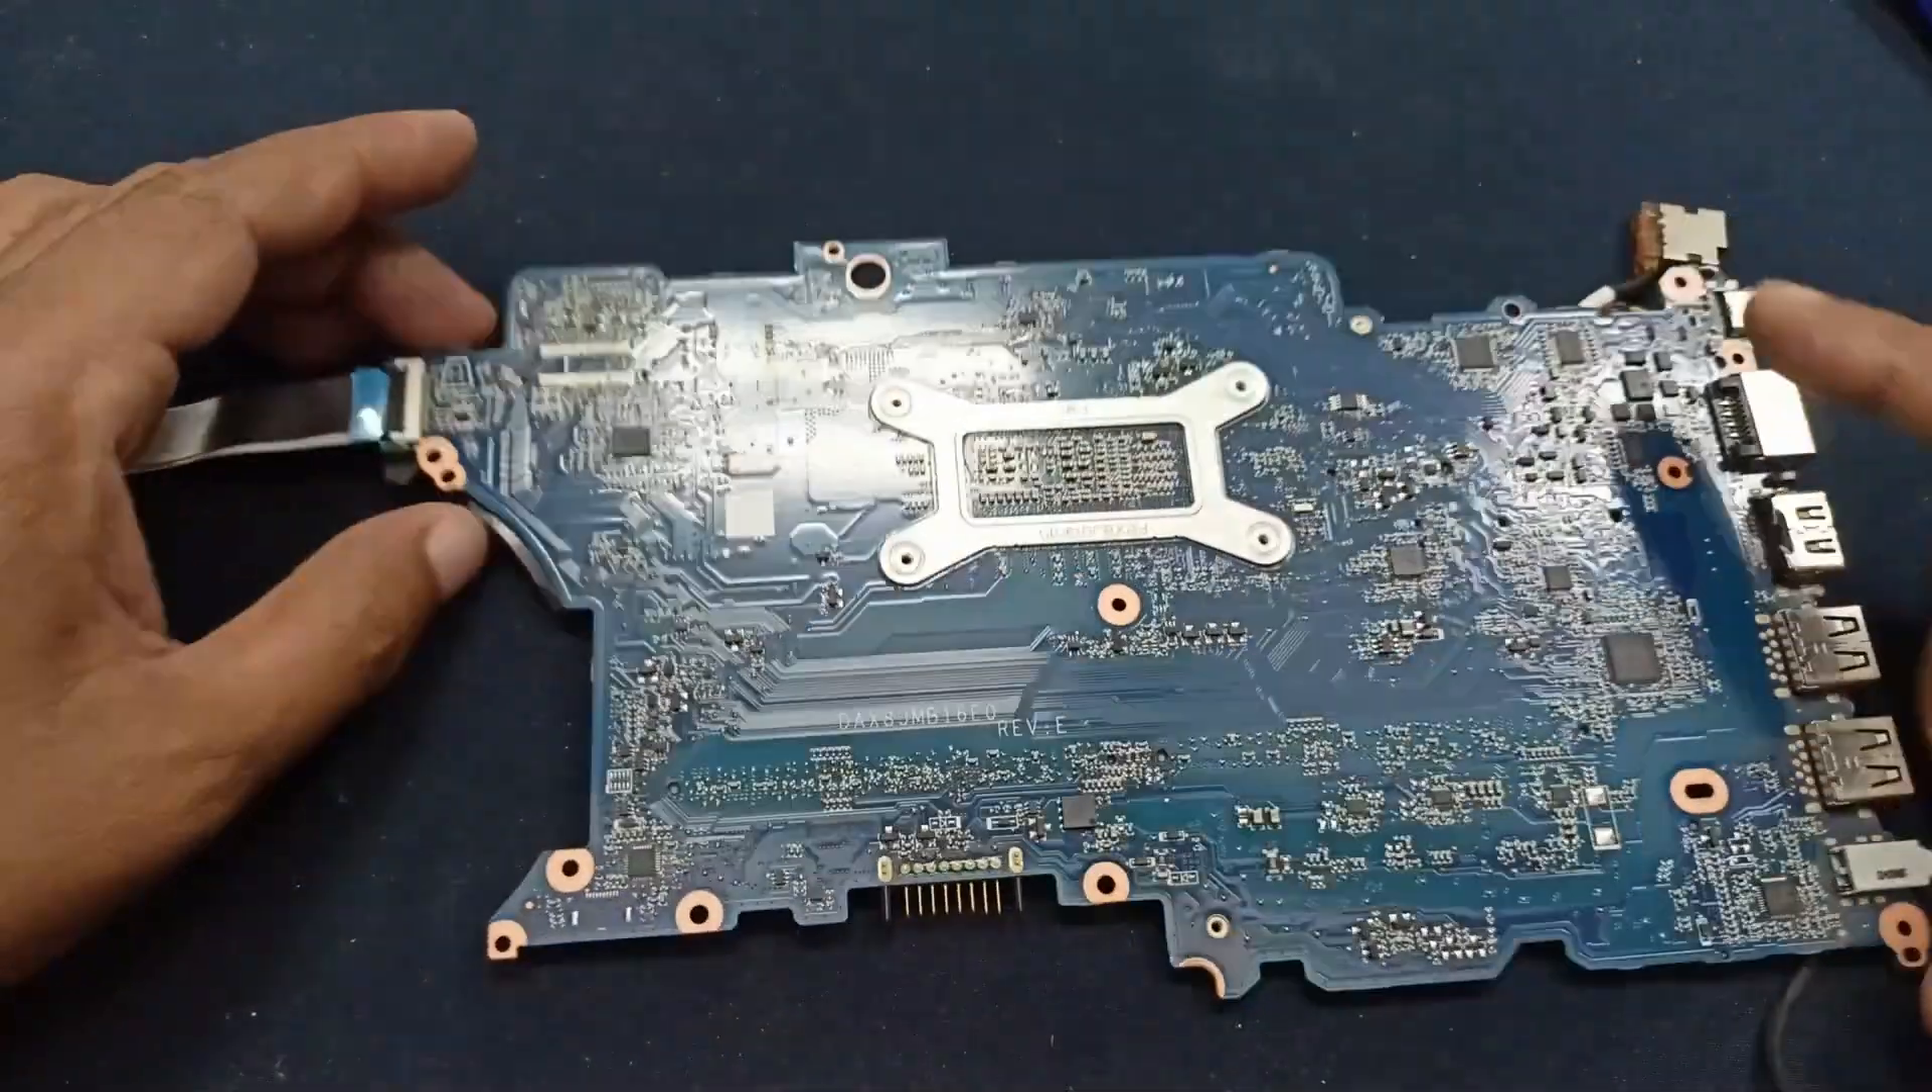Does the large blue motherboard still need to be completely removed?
No.